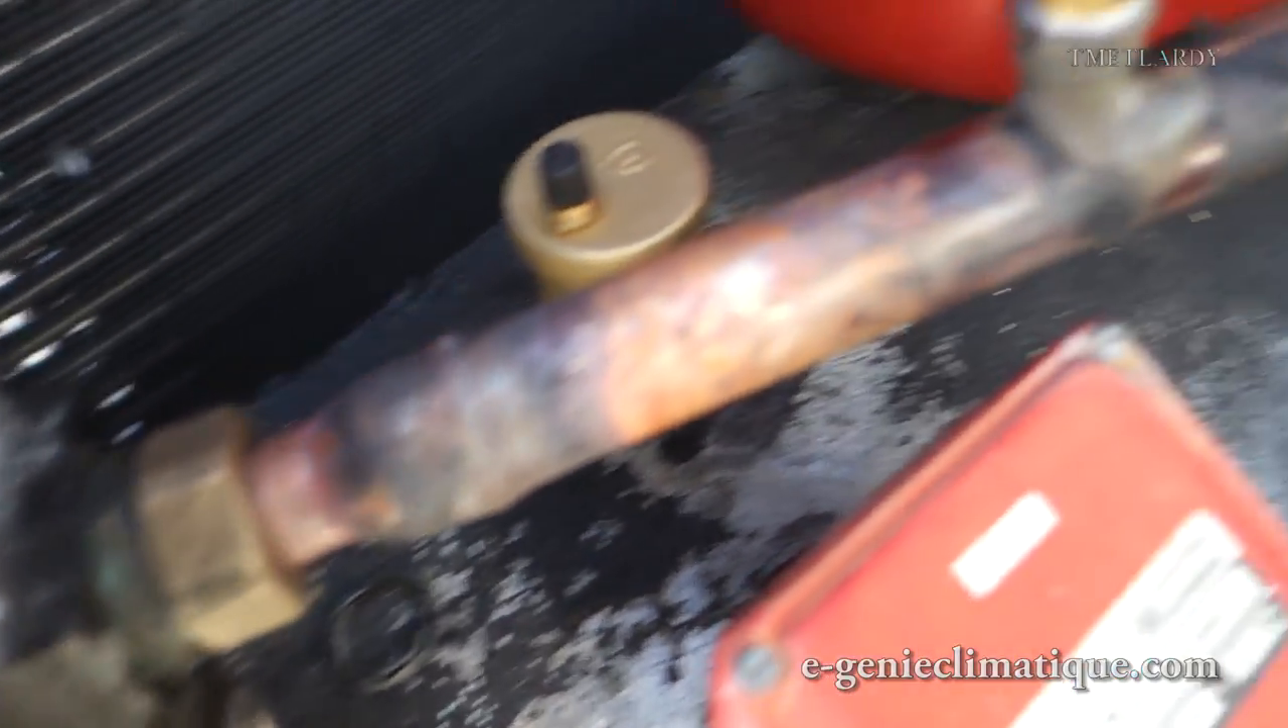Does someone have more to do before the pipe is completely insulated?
Yes.